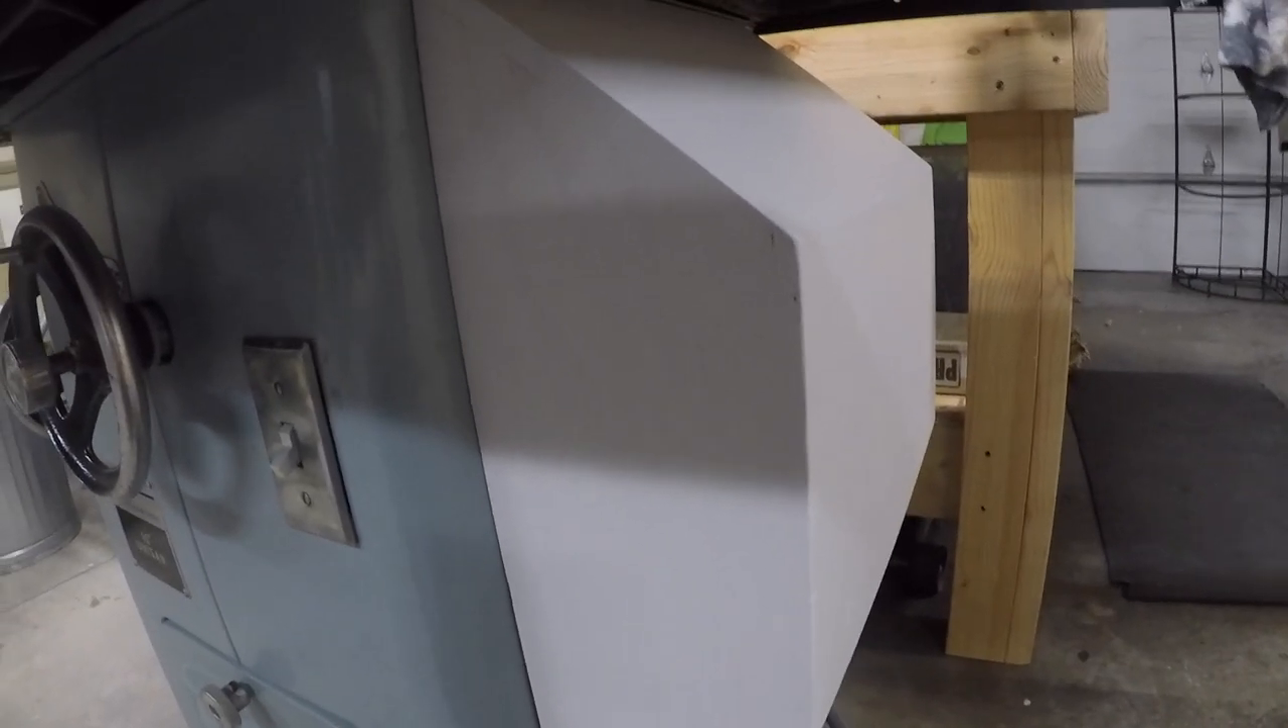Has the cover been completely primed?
Yes.